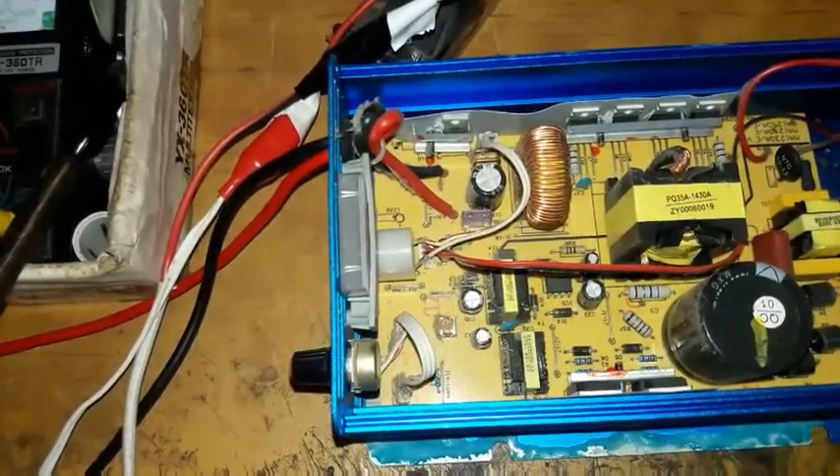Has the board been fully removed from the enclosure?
No.